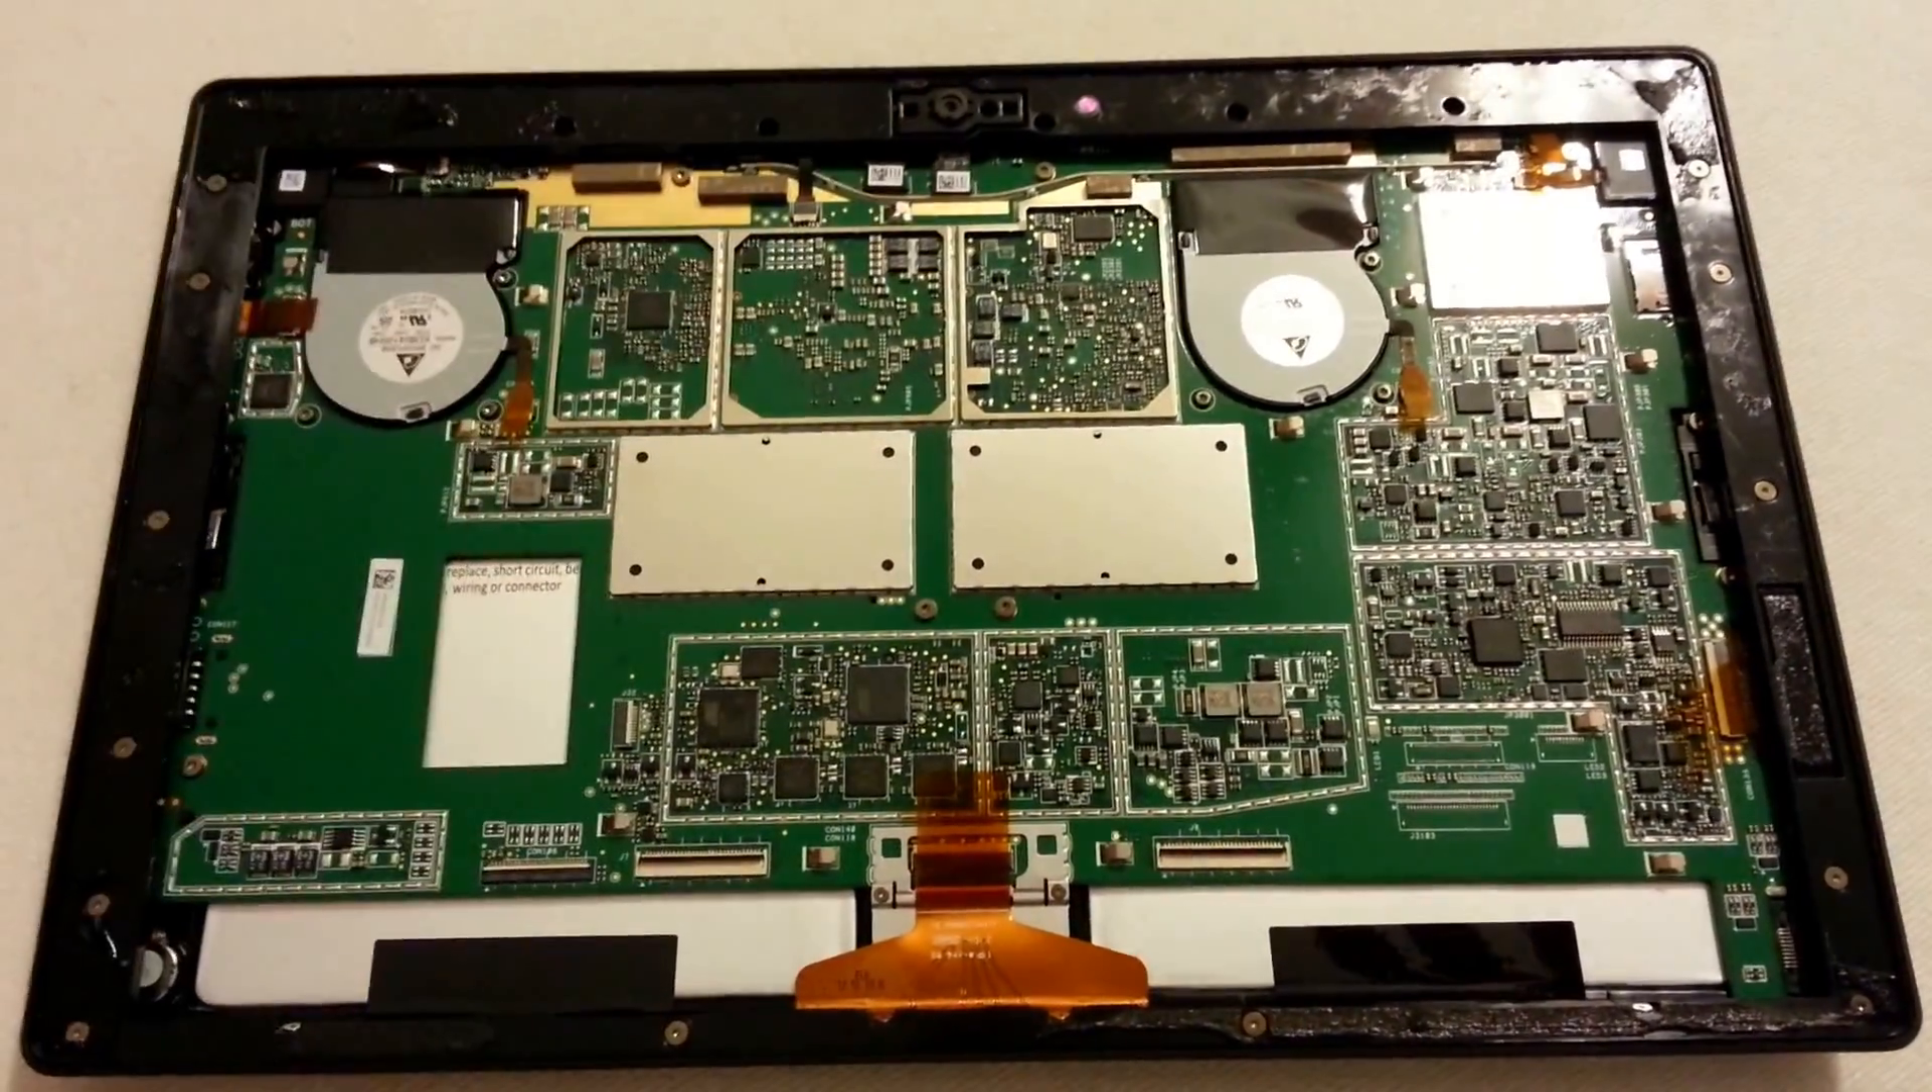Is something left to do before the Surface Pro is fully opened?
No.